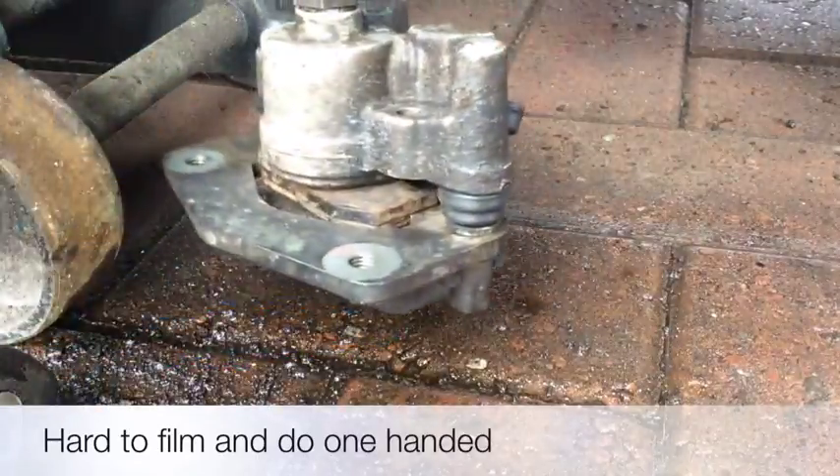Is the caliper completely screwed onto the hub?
No.